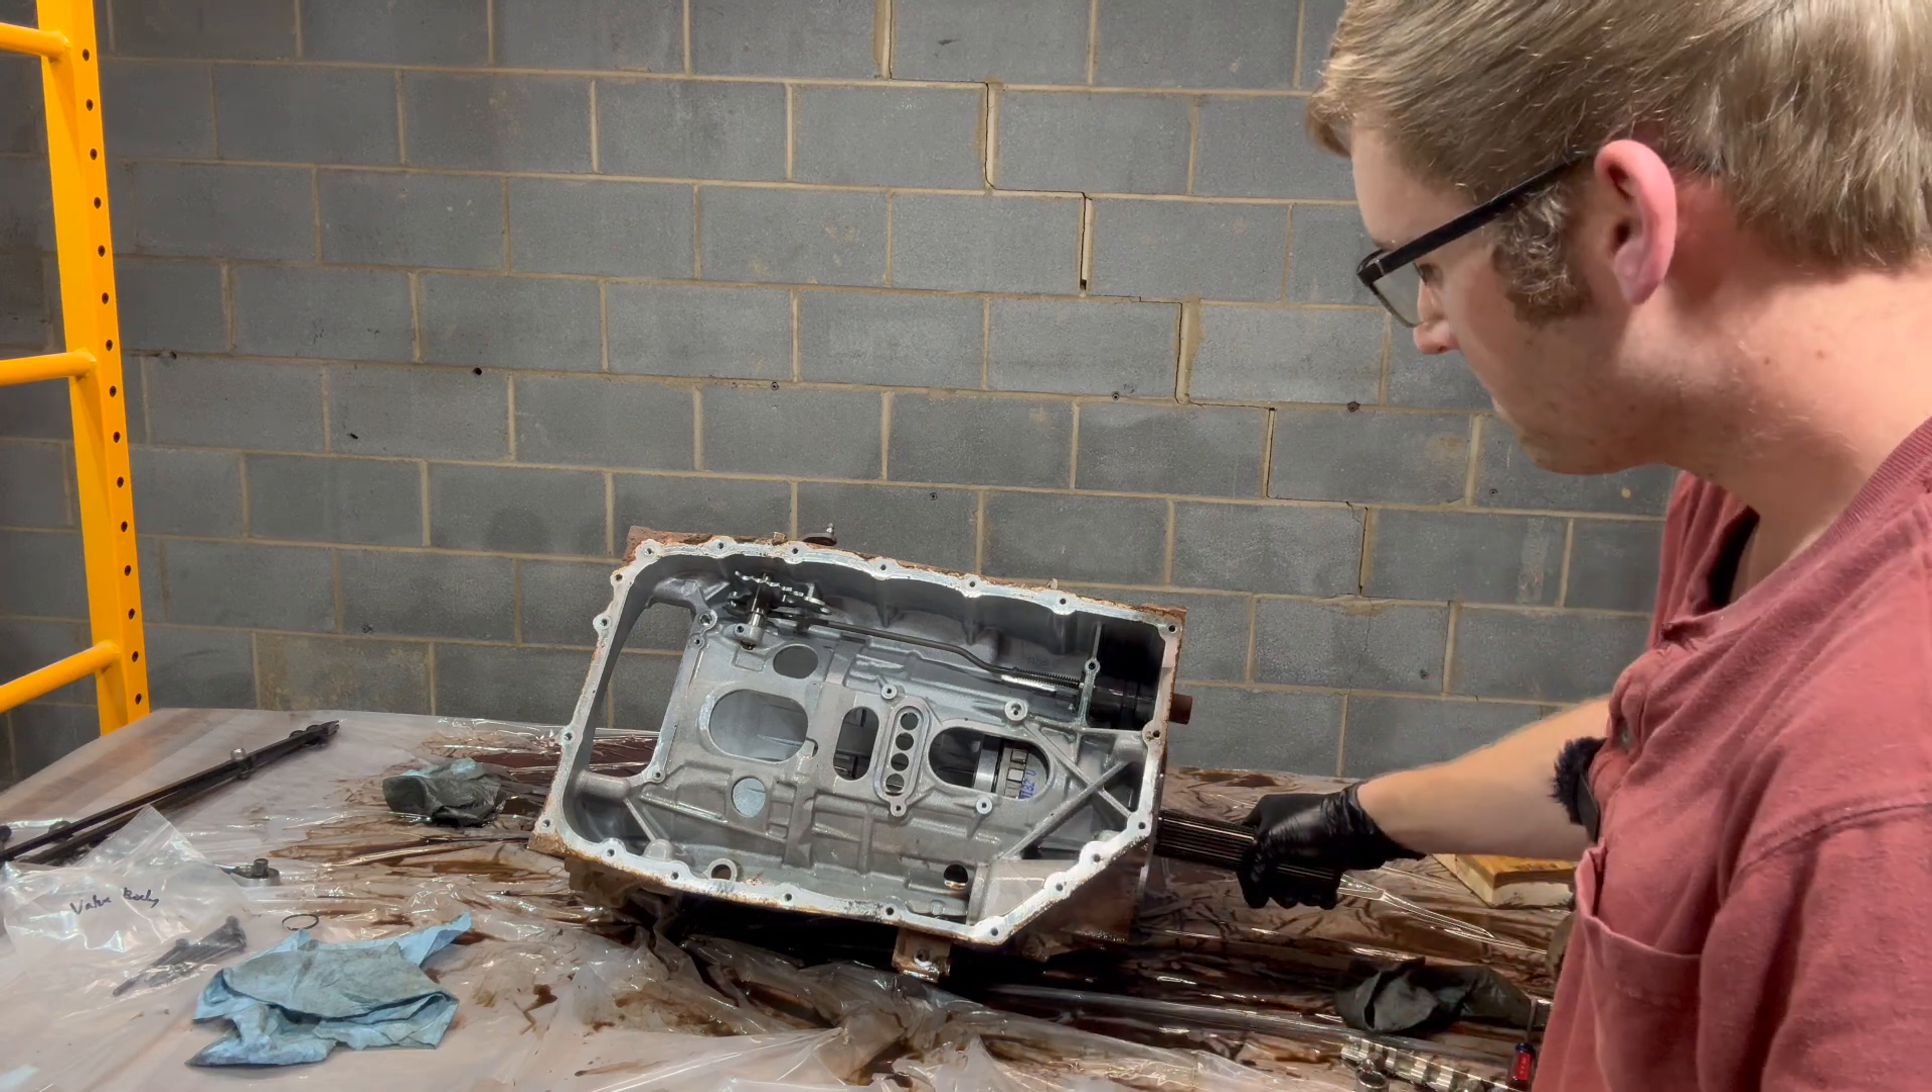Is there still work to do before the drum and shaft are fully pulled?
Yes.